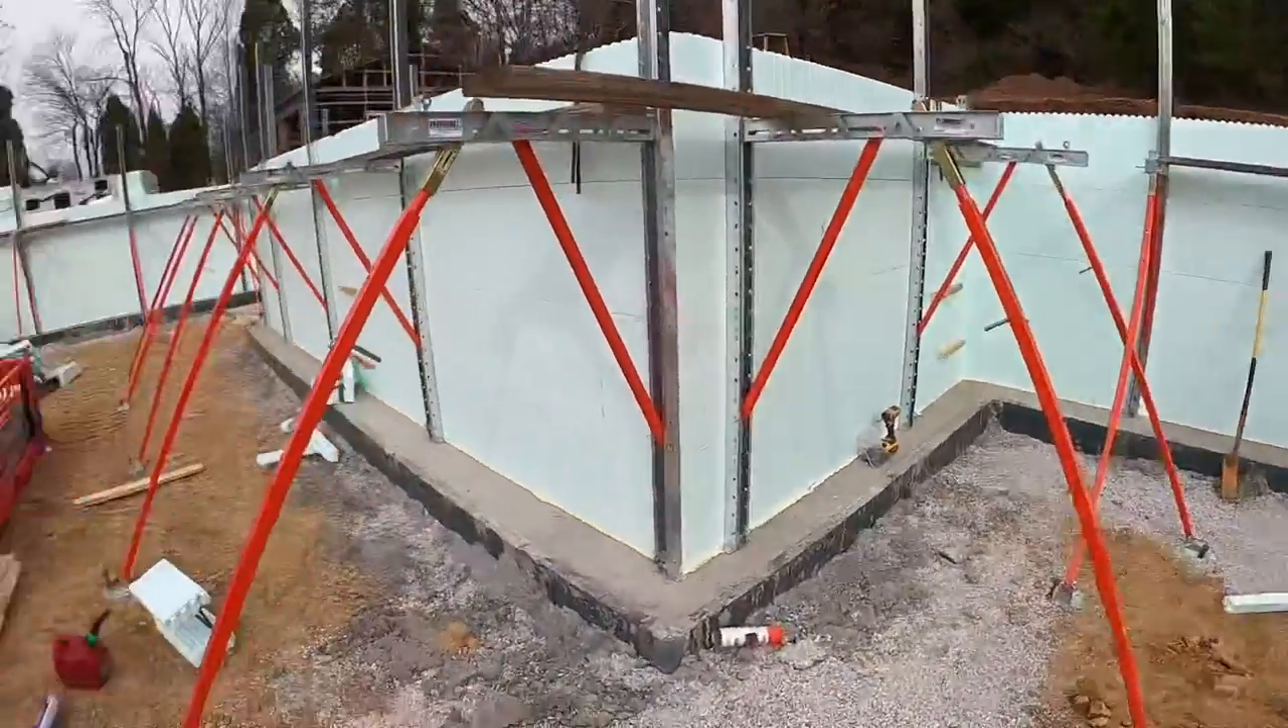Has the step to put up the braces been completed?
Yes.